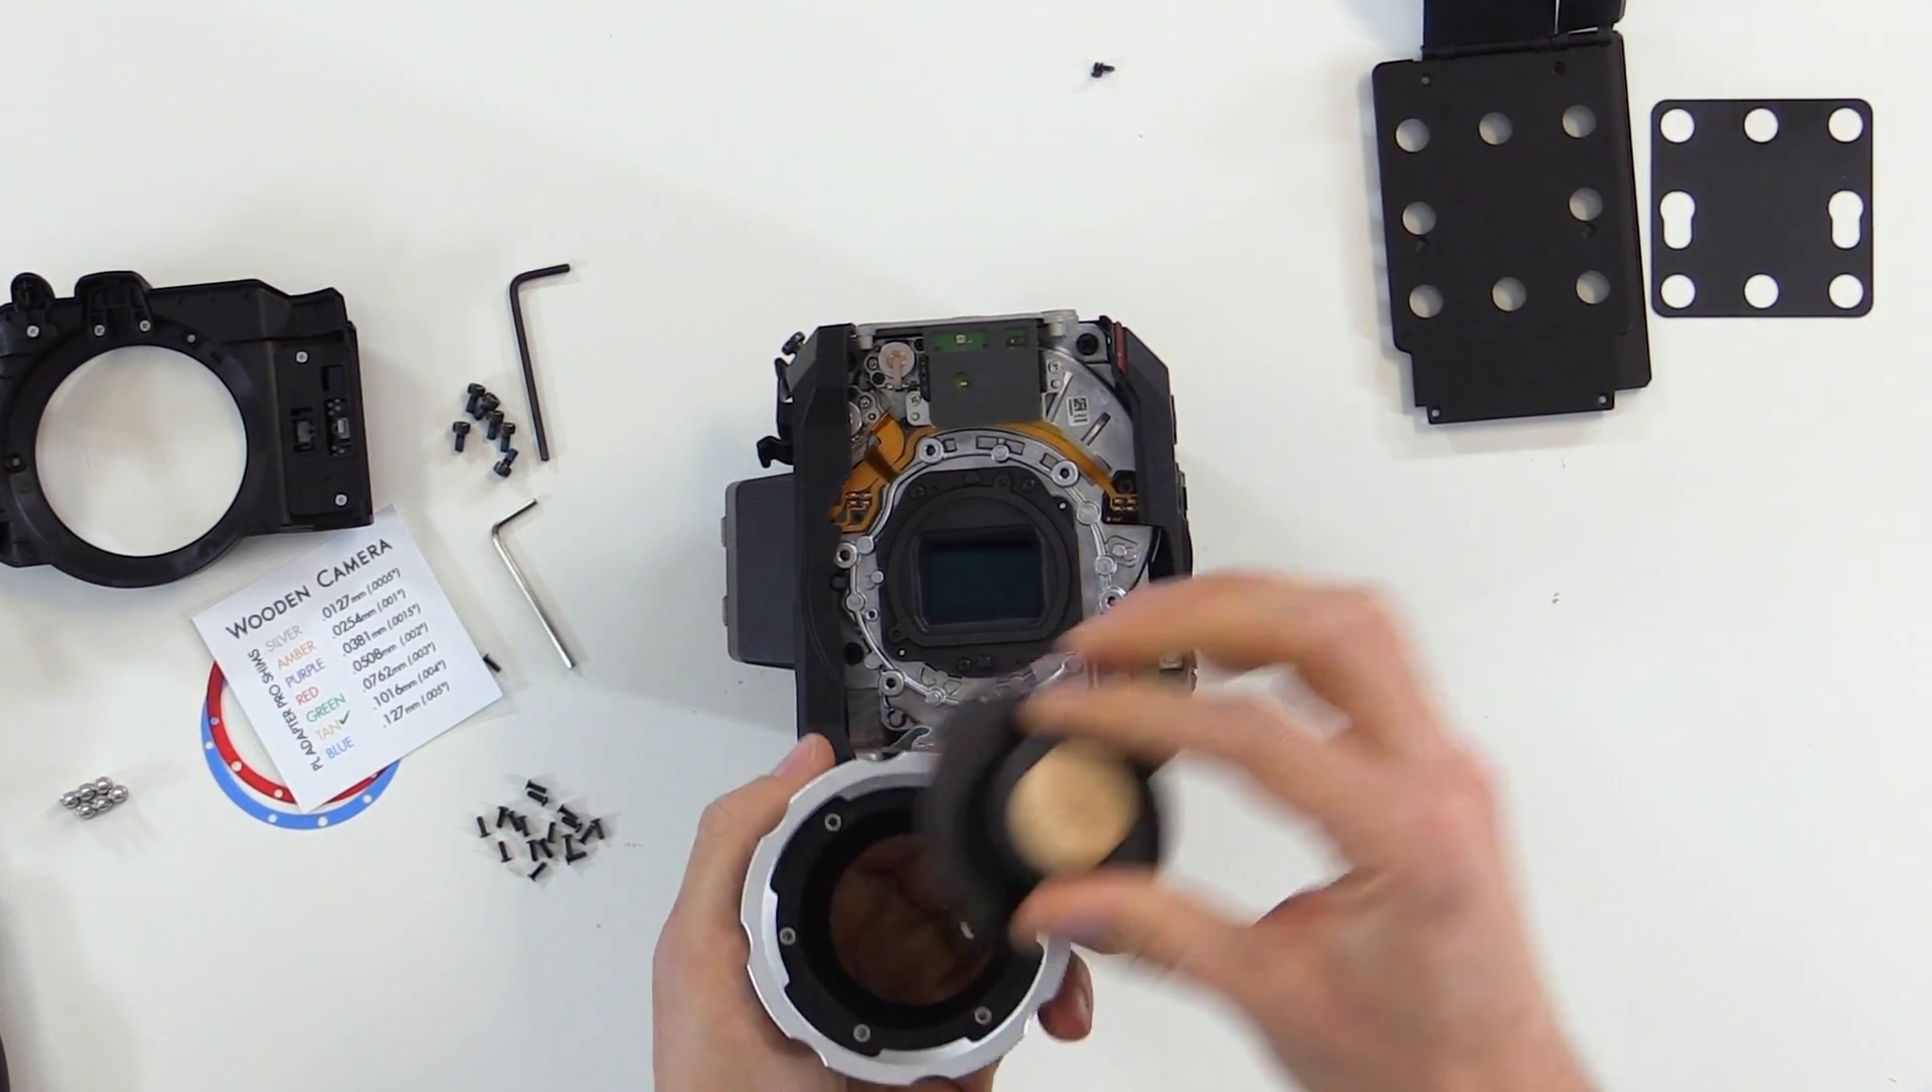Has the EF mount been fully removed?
Yes.